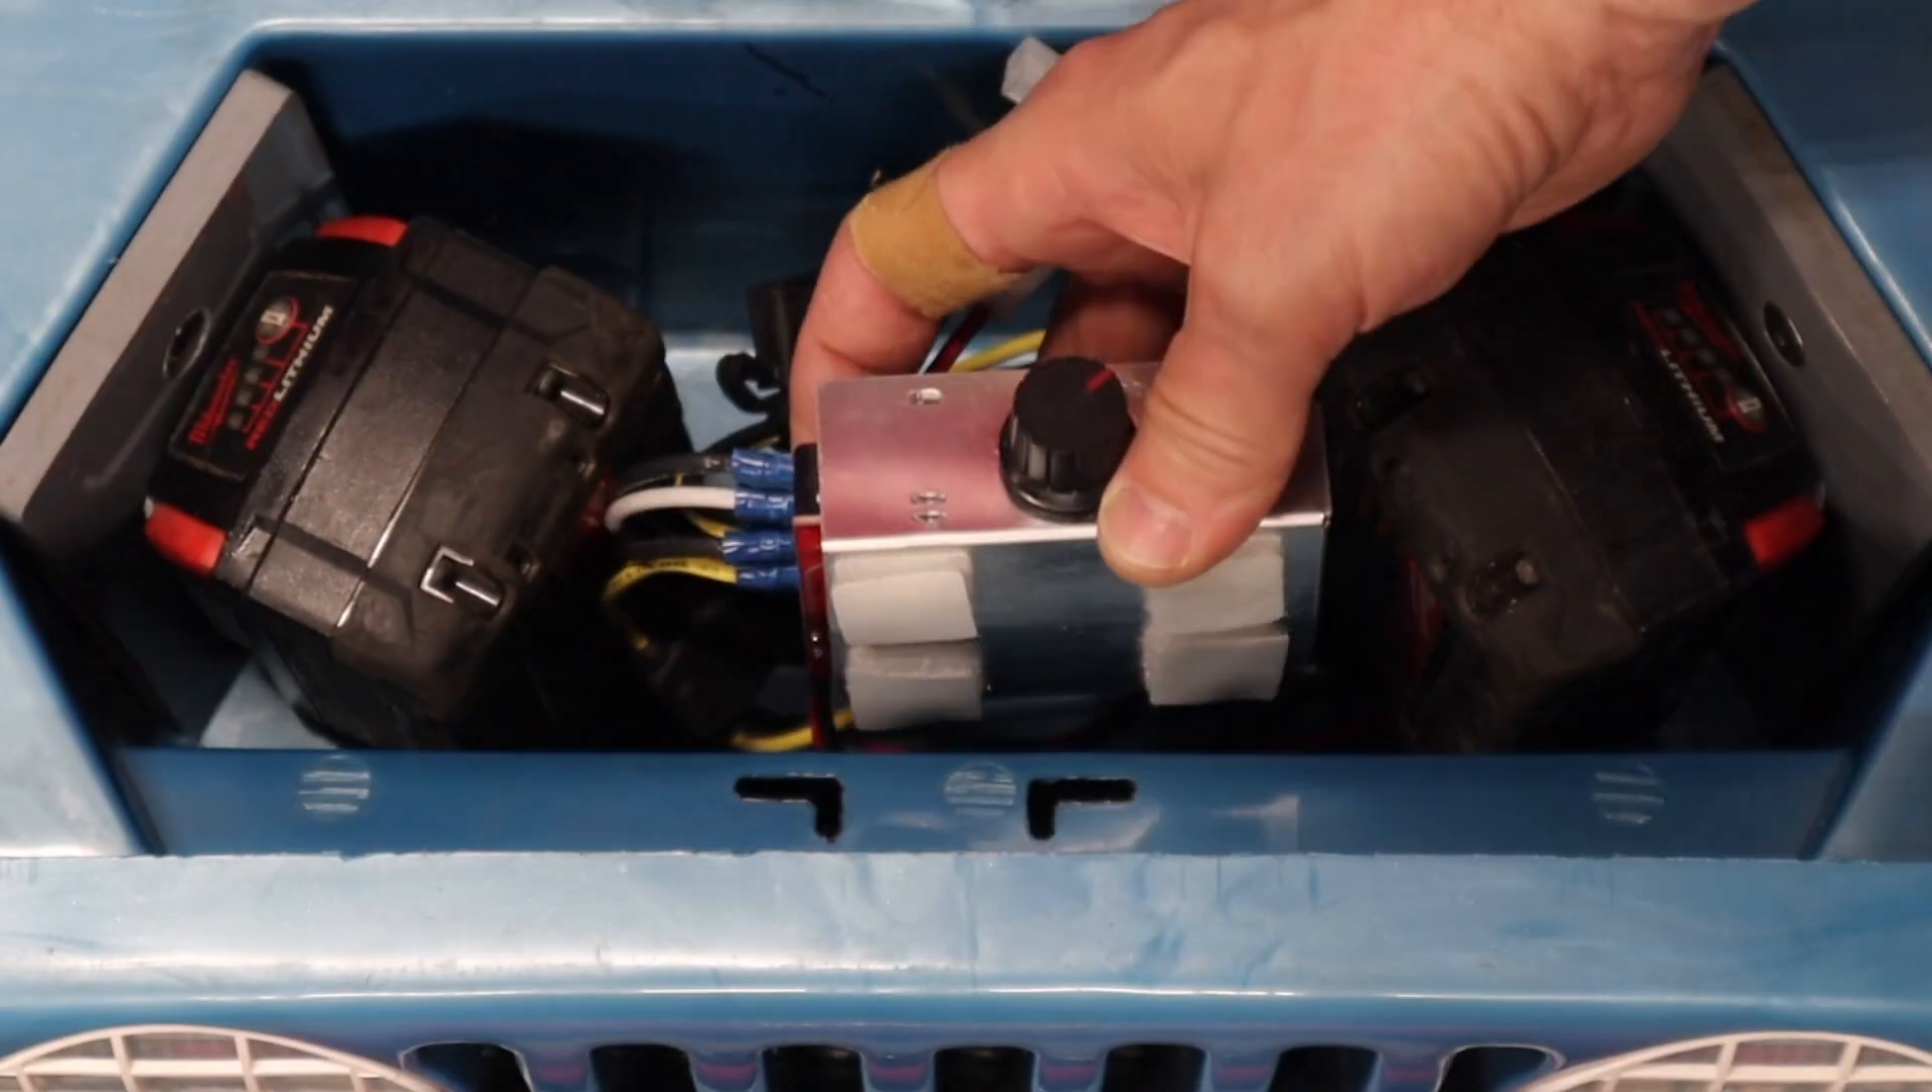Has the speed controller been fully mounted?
No.